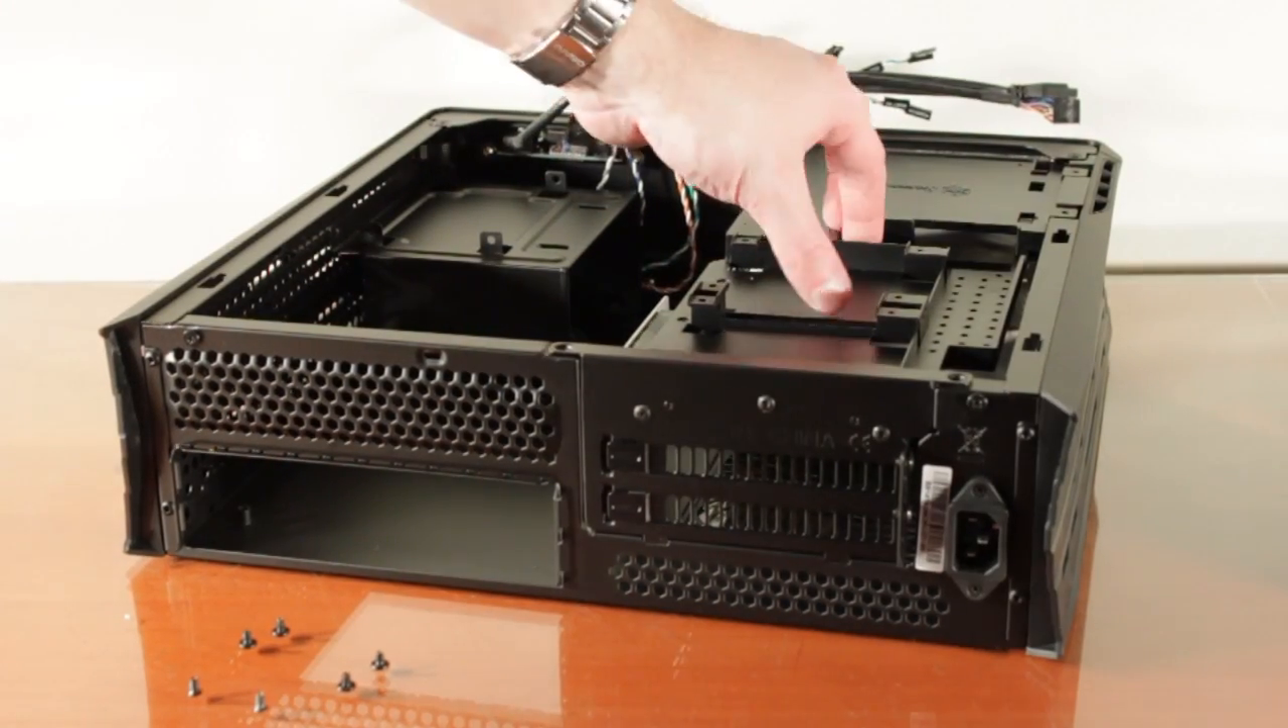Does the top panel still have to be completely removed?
No.